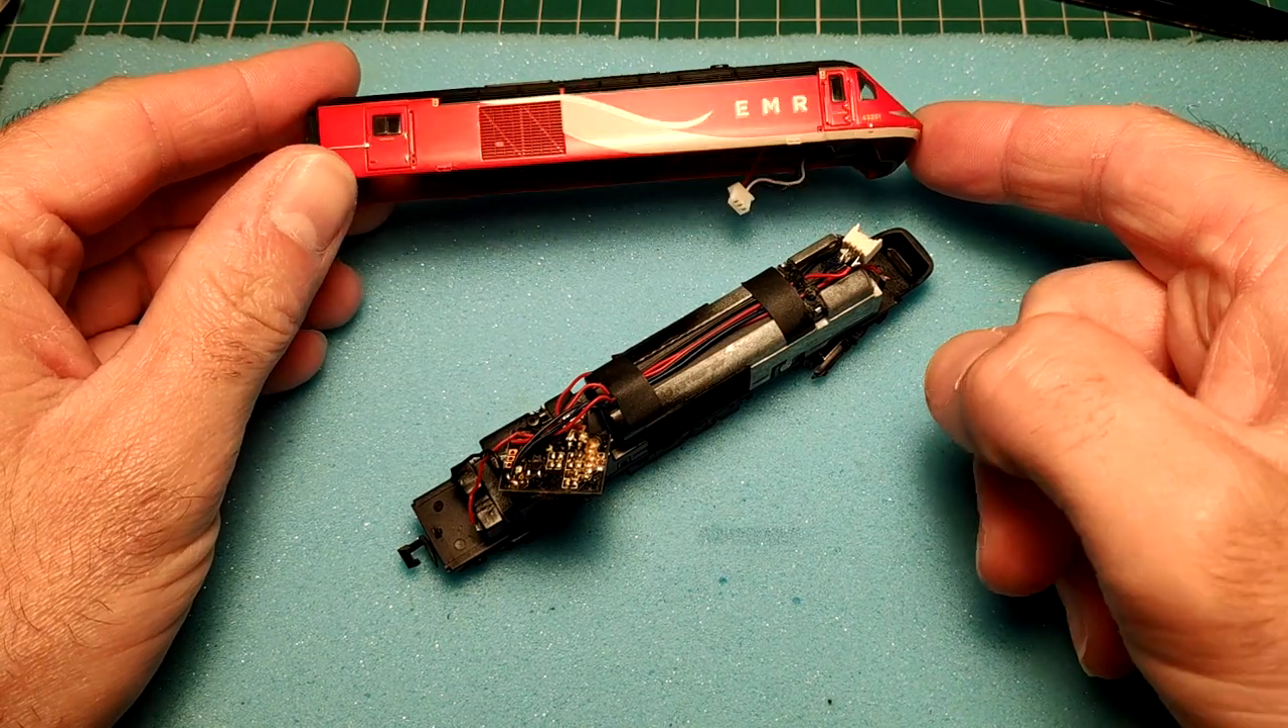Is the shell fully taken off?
Yes.